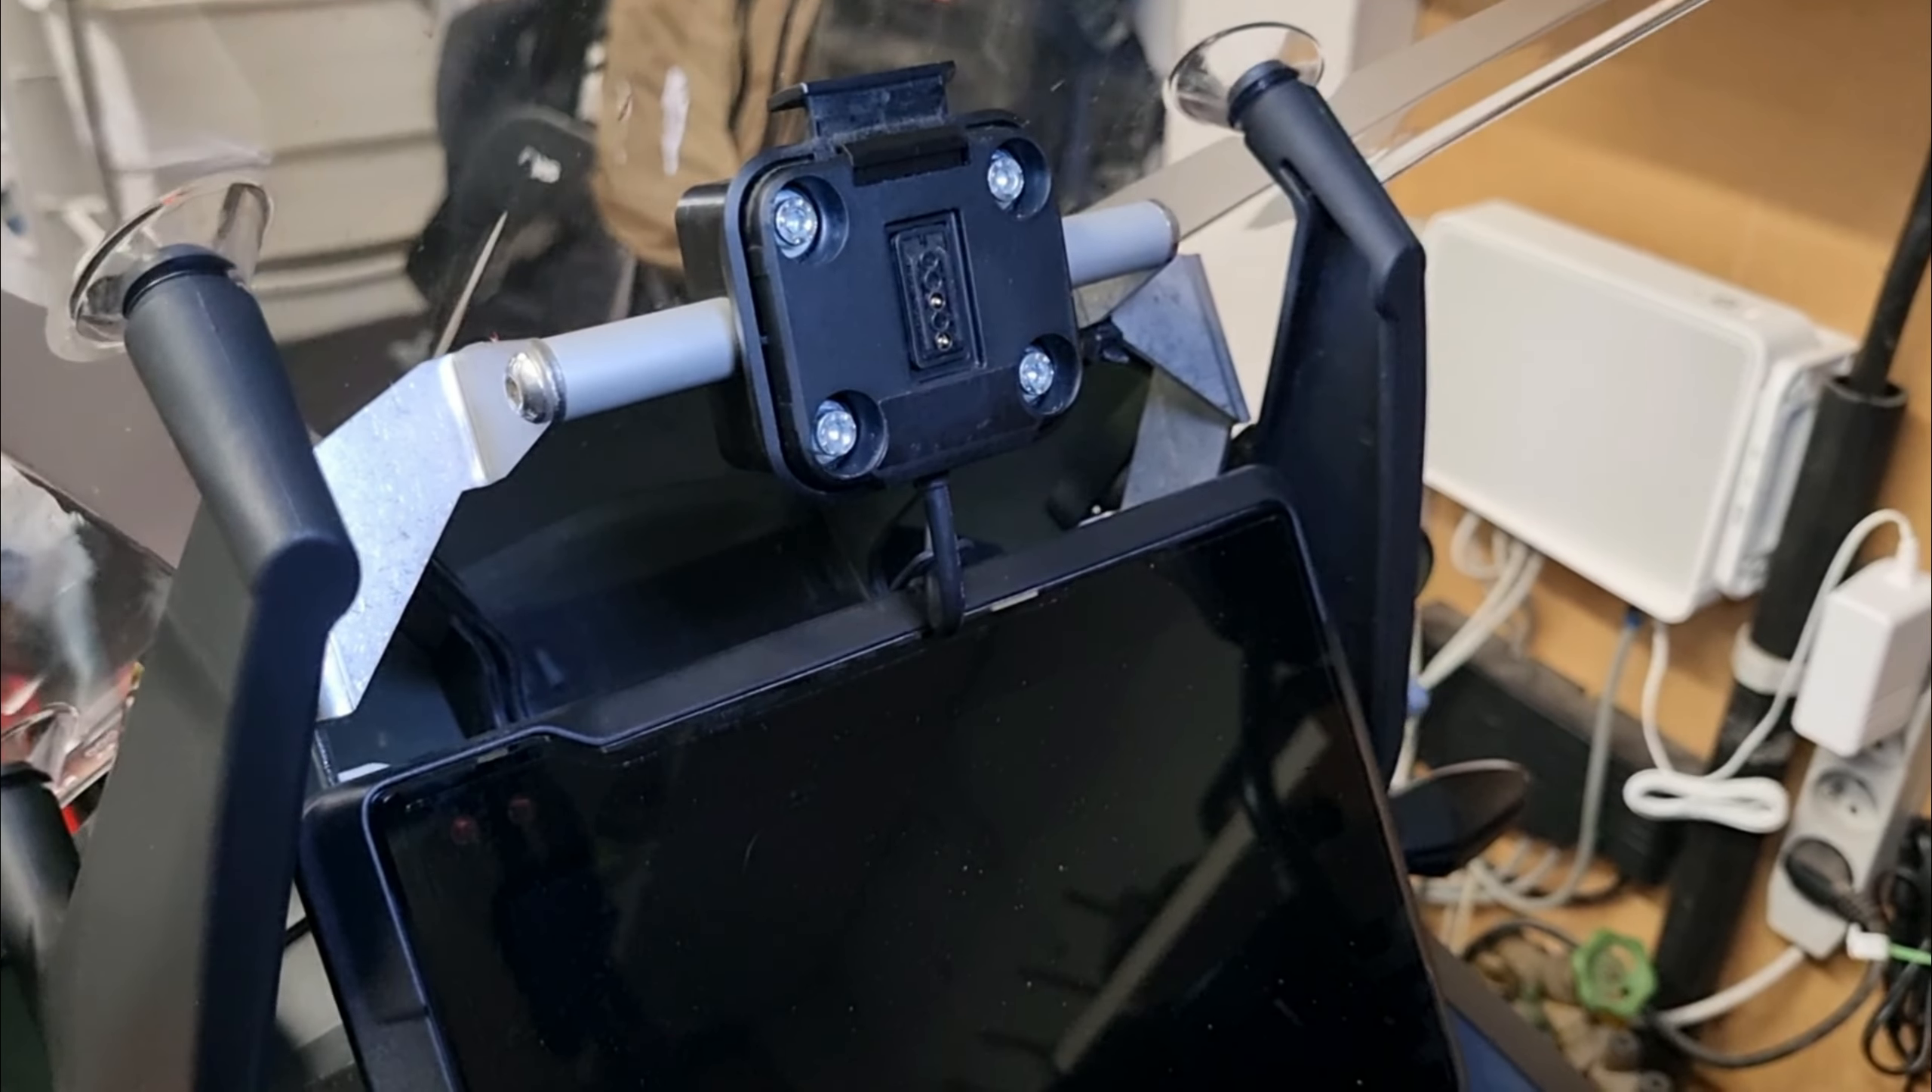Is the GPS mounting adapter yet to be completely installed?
No.